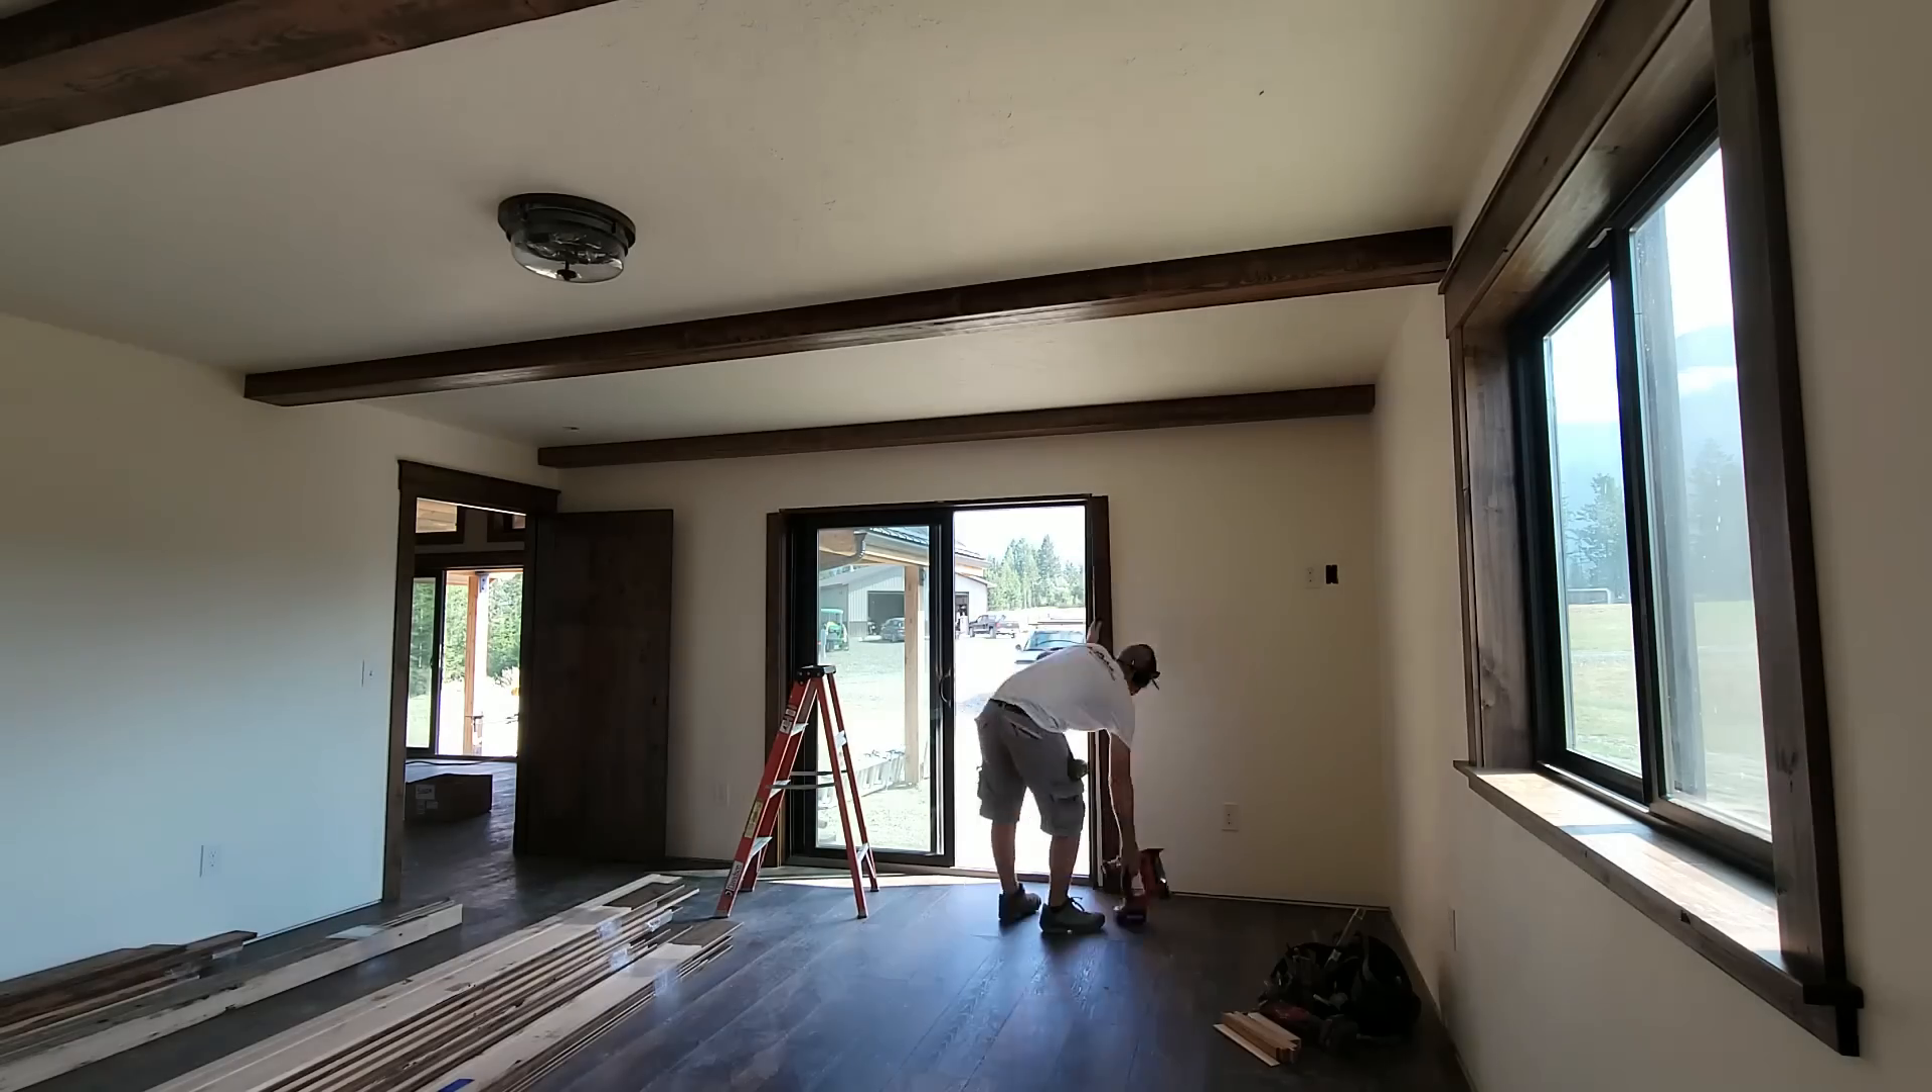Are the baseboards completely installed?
No.